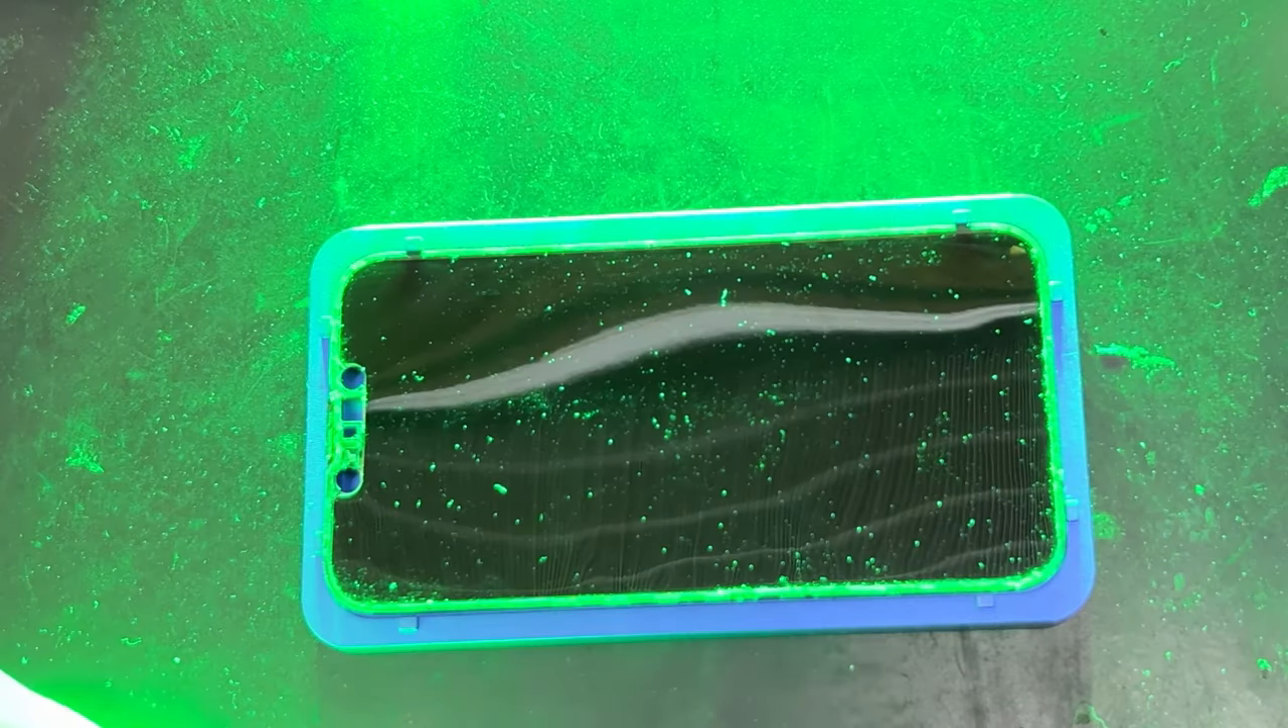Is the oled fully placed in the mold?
Yes.